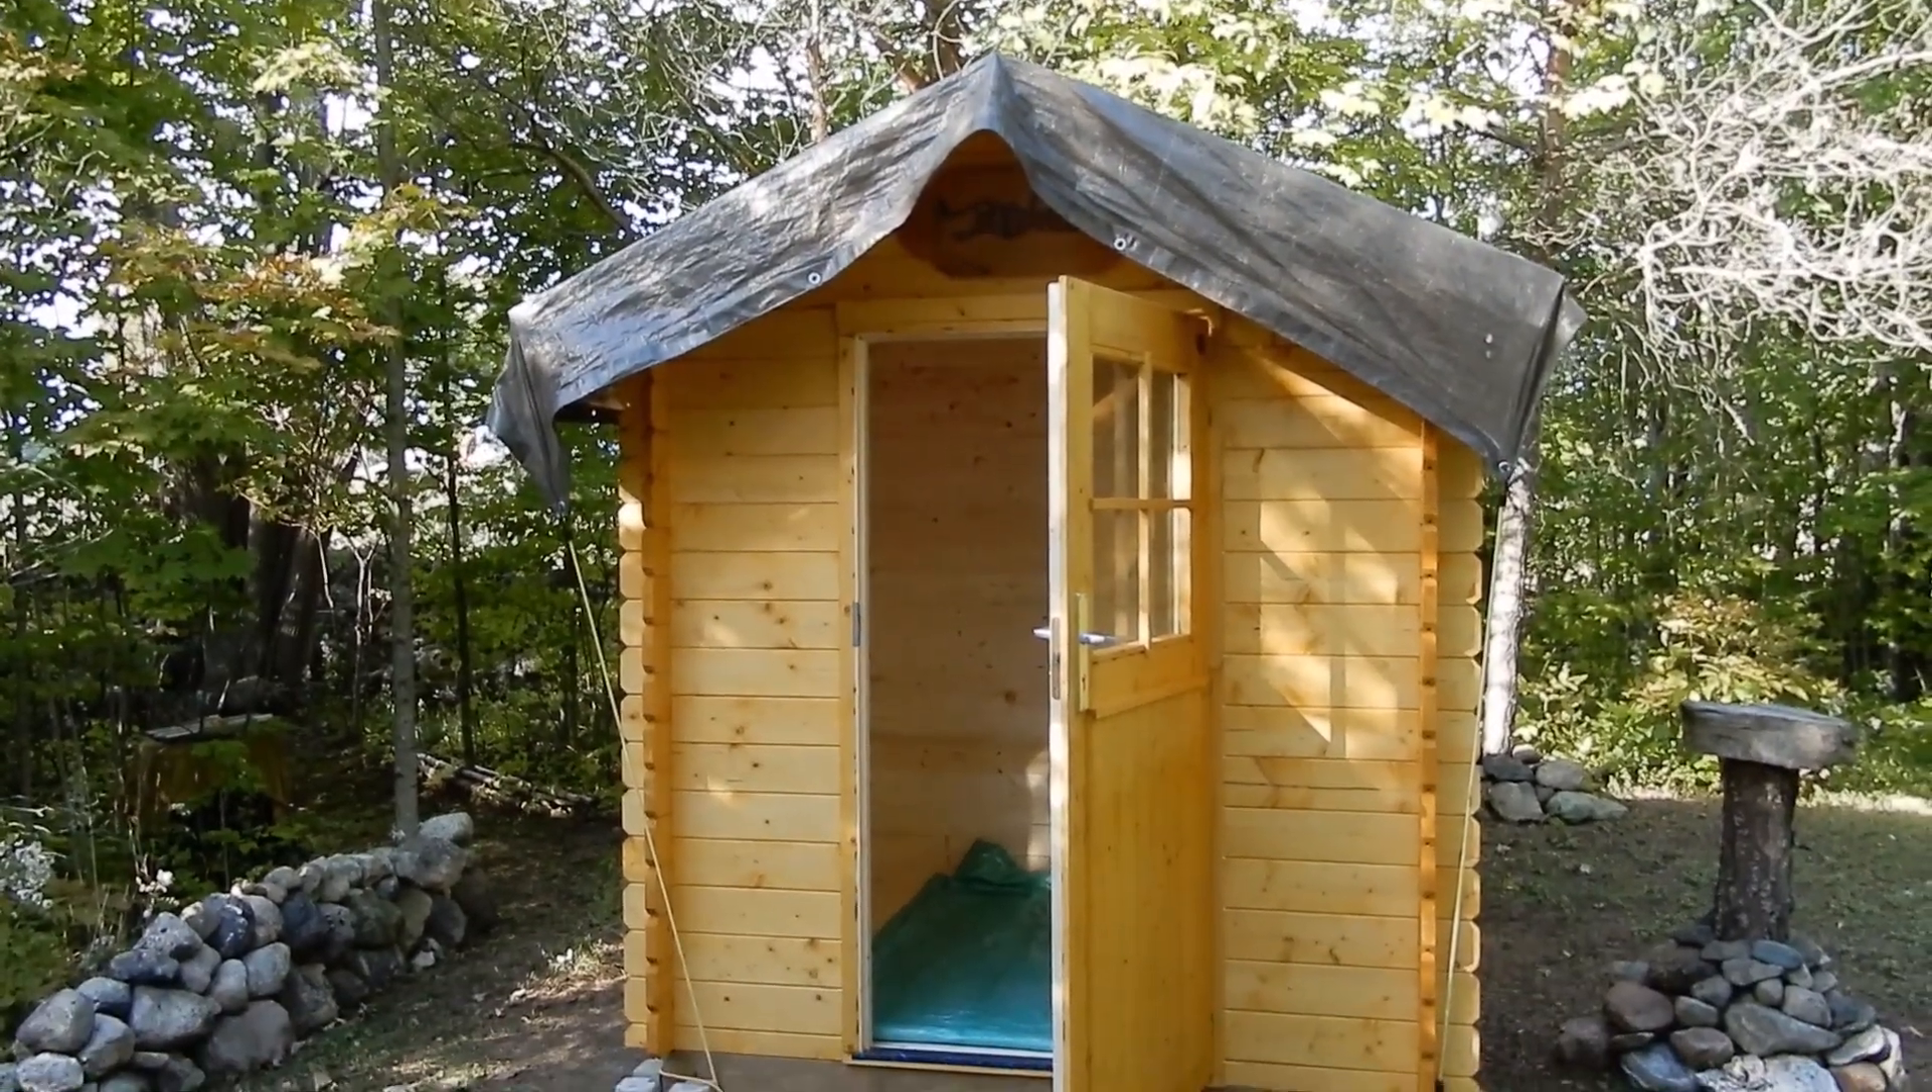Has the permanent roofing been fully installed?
No.